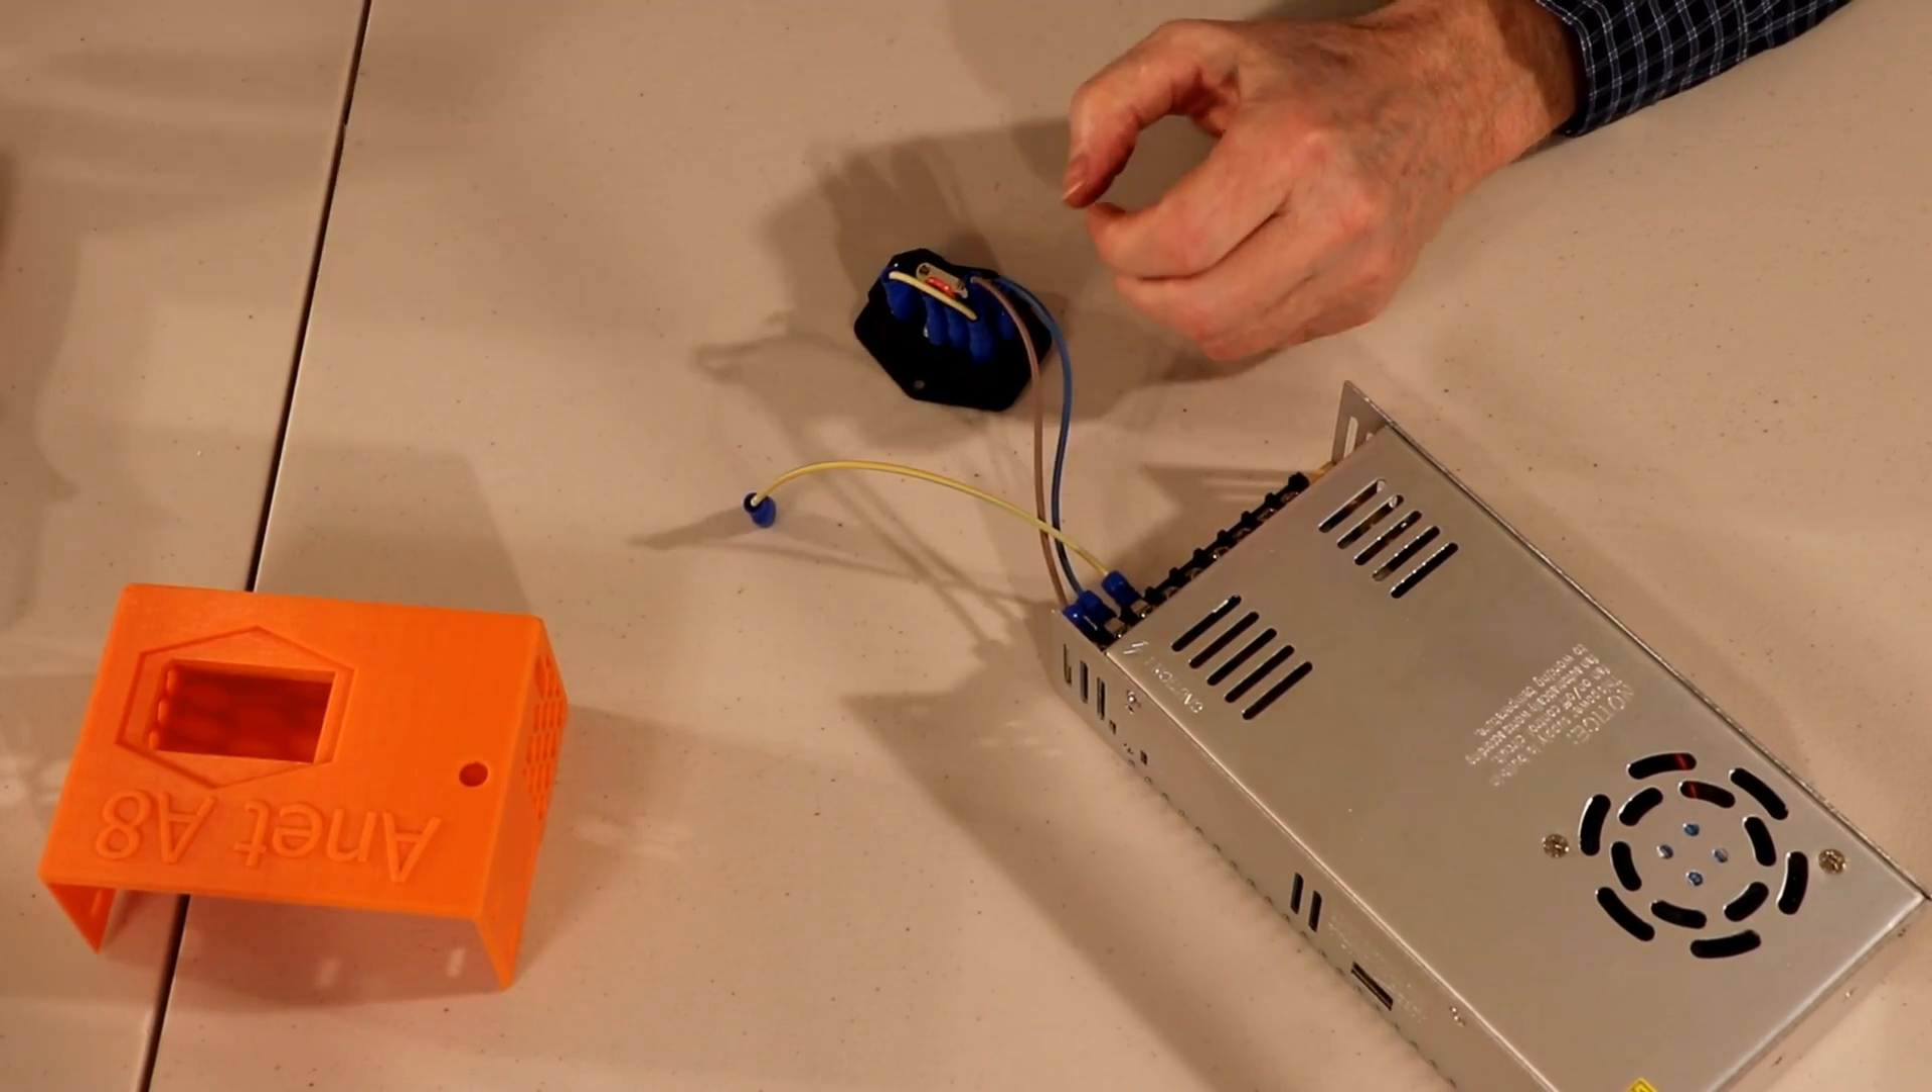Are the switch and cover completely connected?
No.